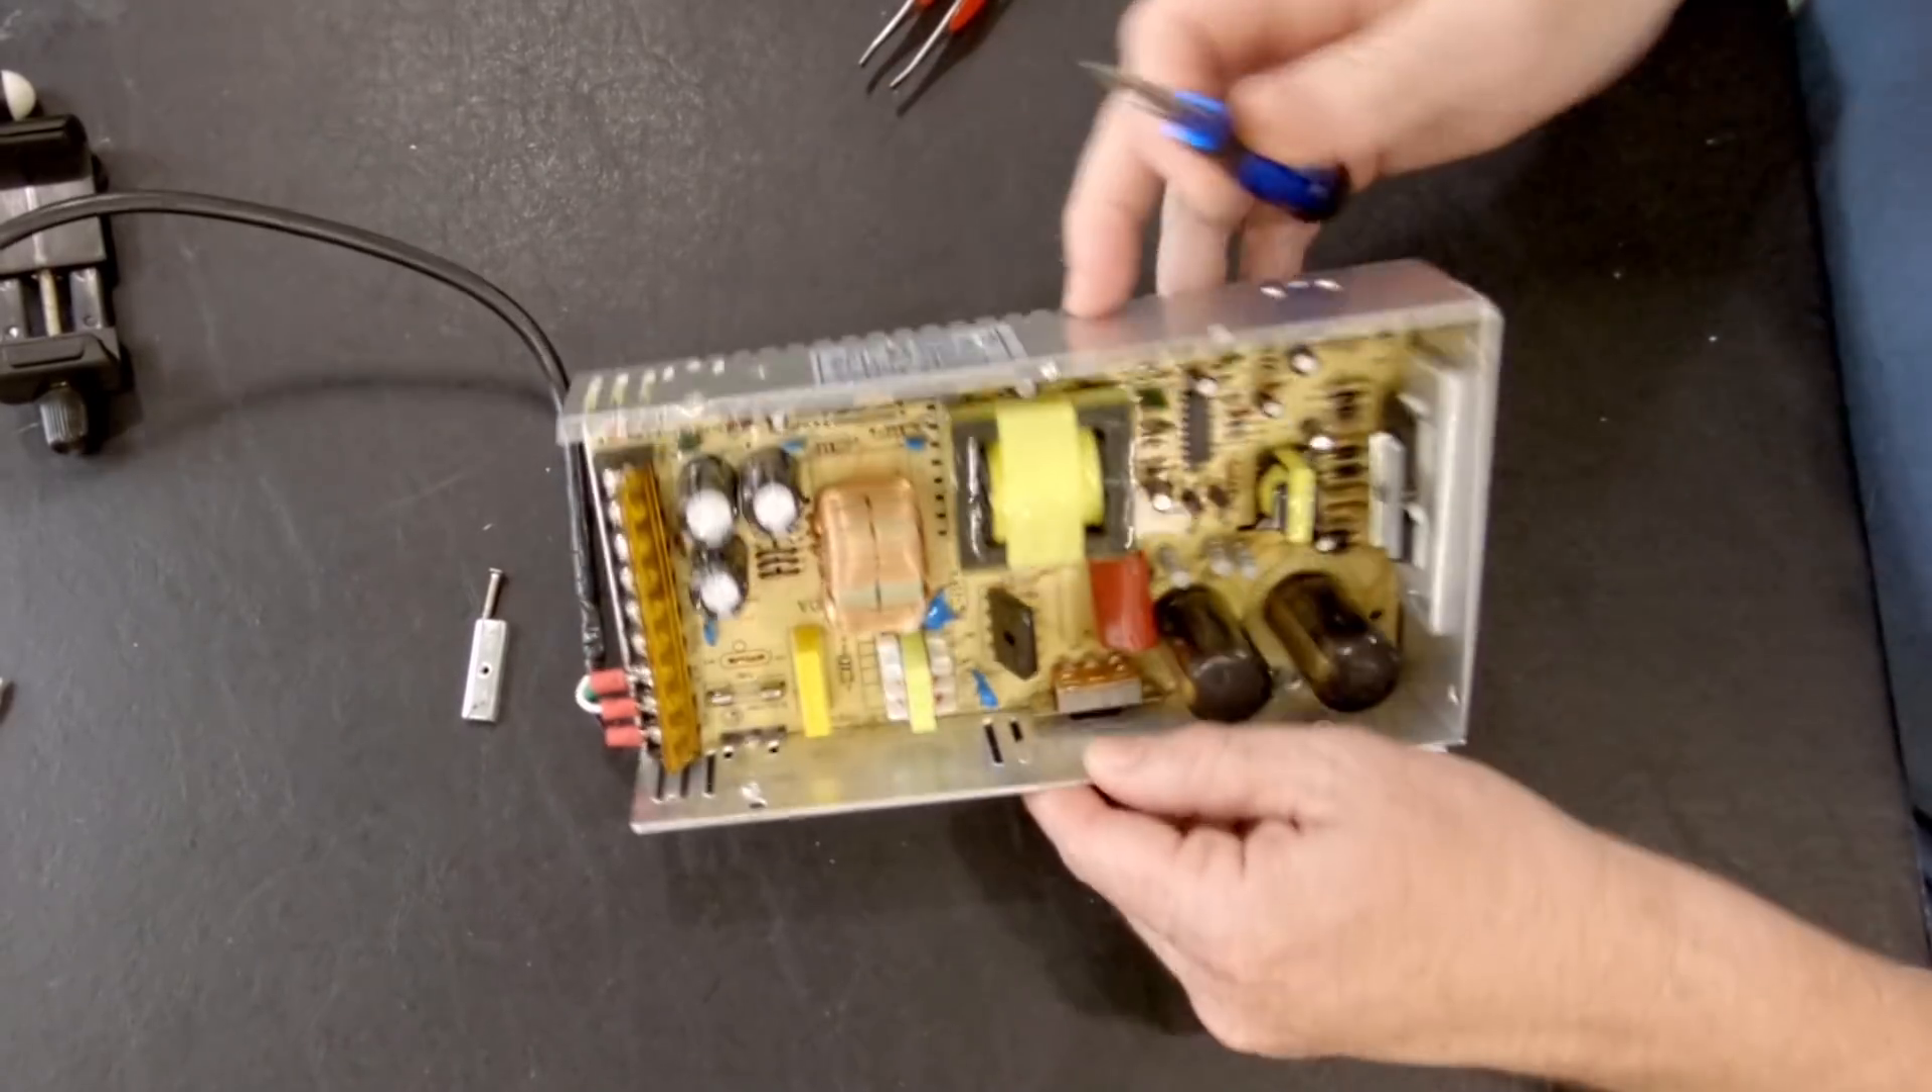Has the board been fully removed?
No.